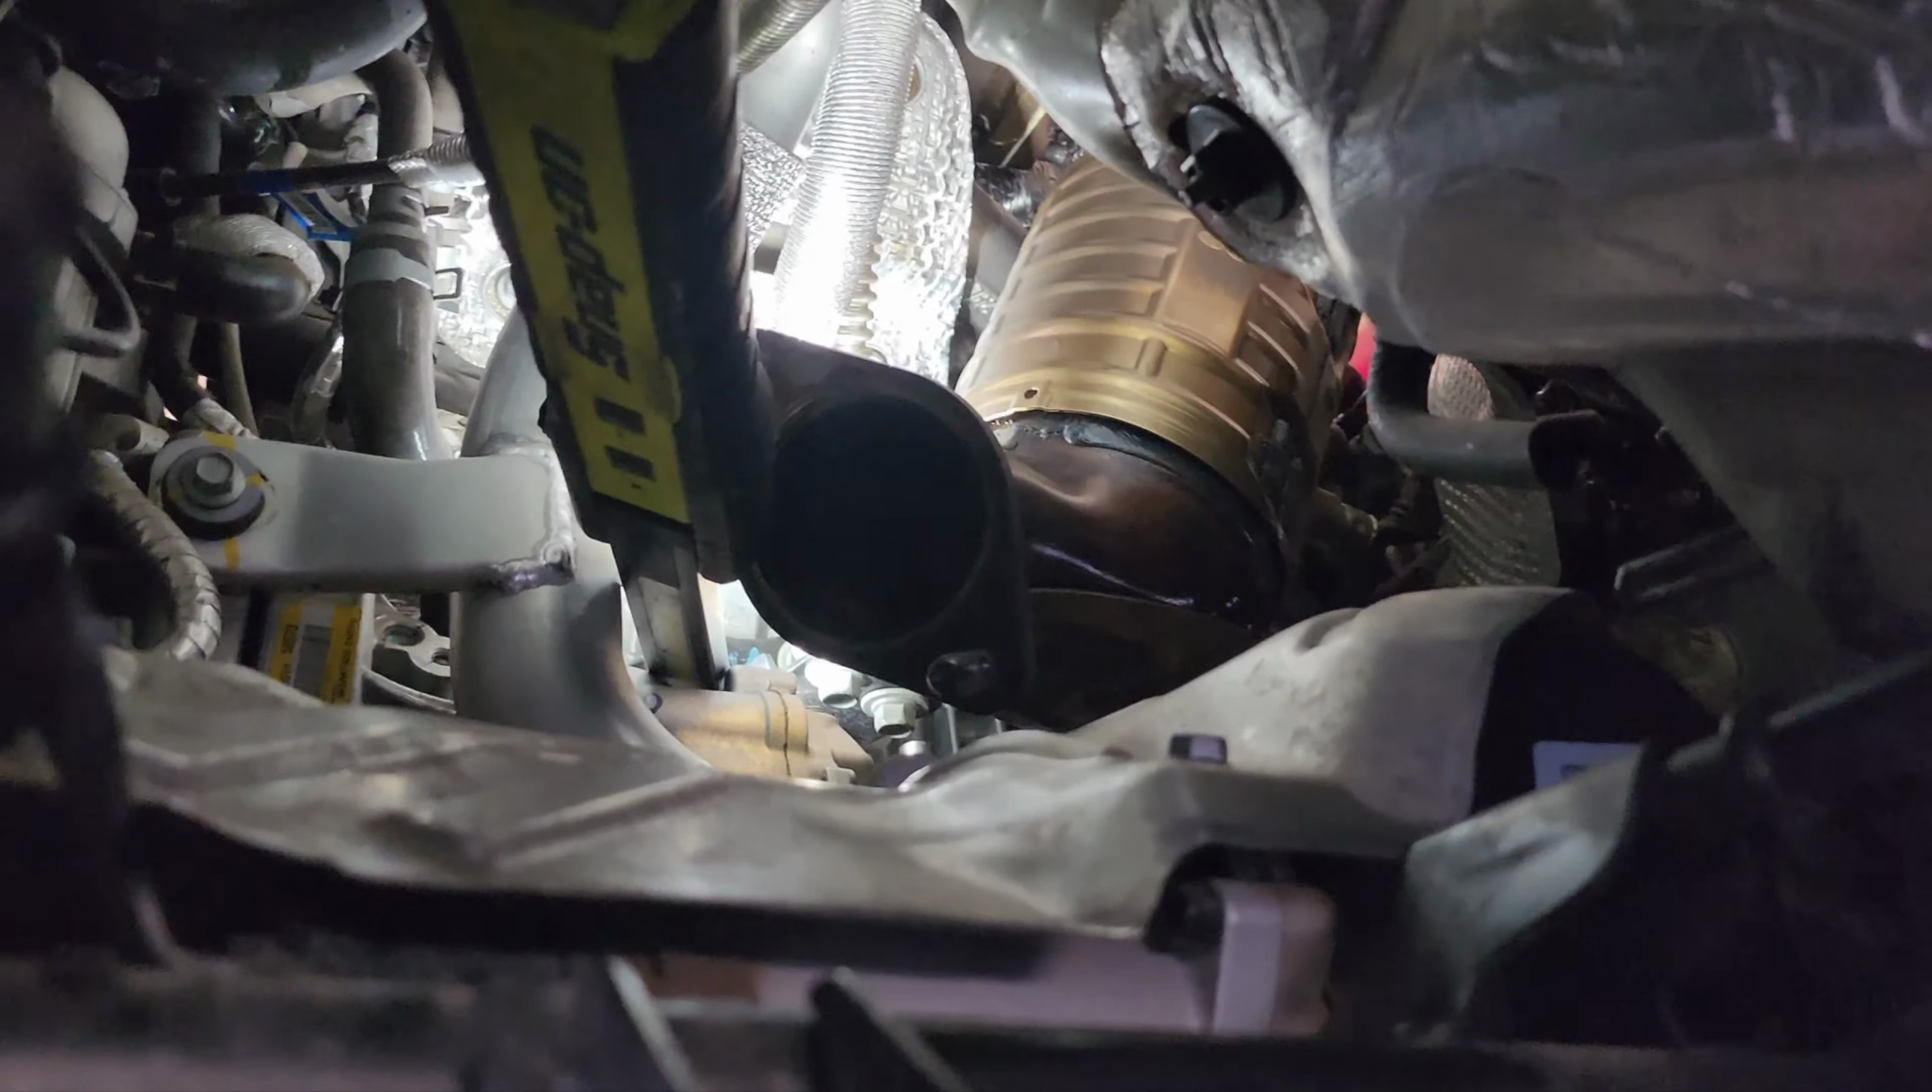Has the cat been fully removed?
No.